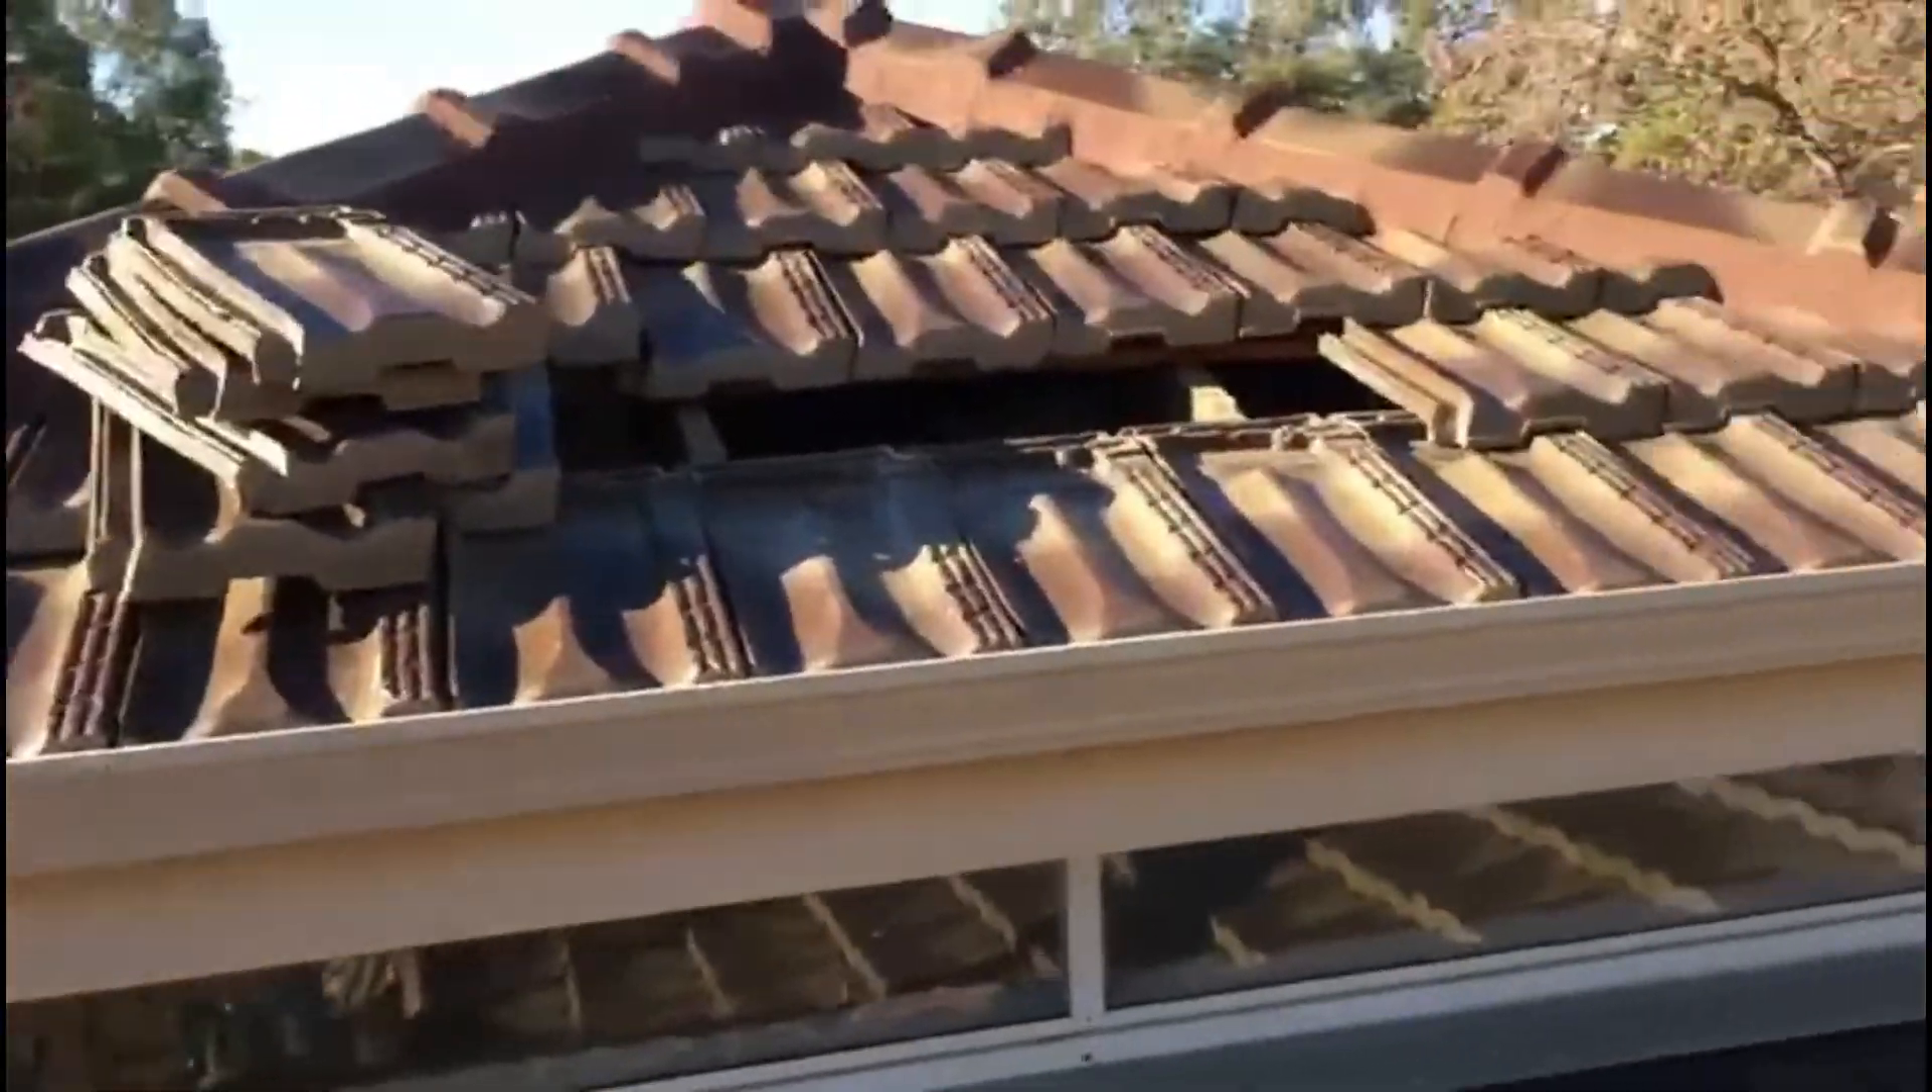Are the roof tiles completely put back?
No.